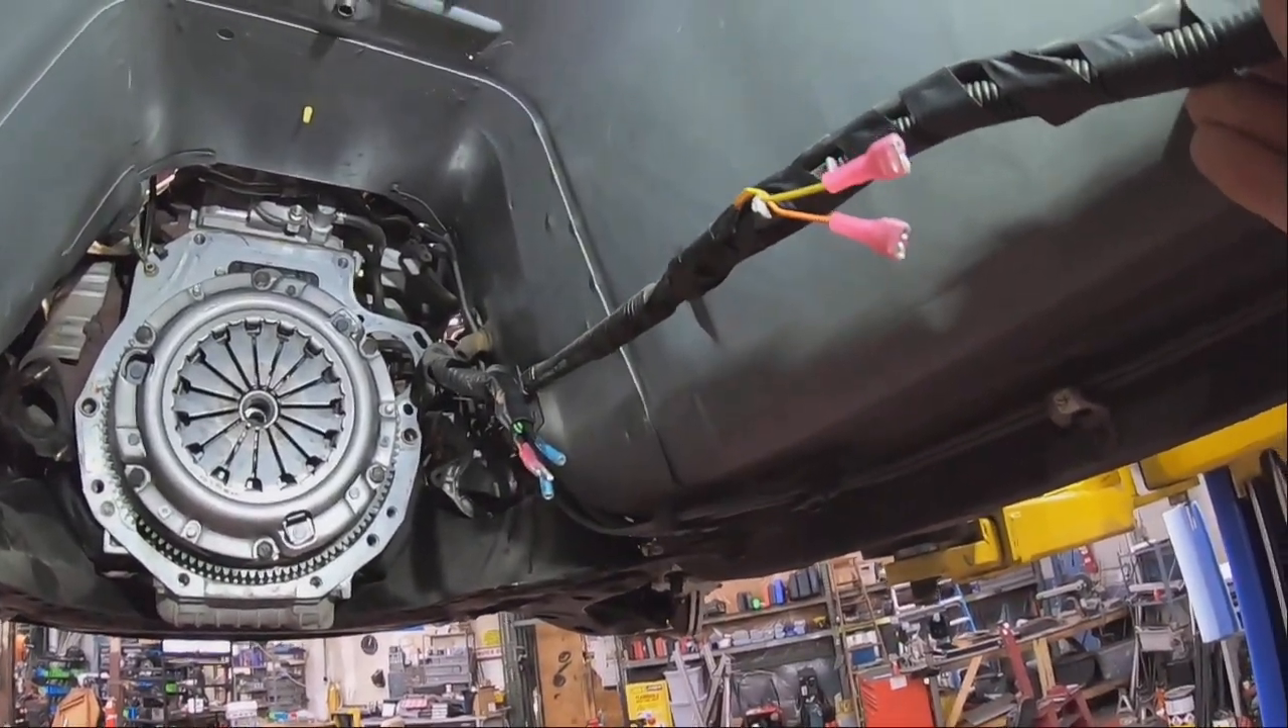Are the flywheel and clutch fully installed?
Yes.